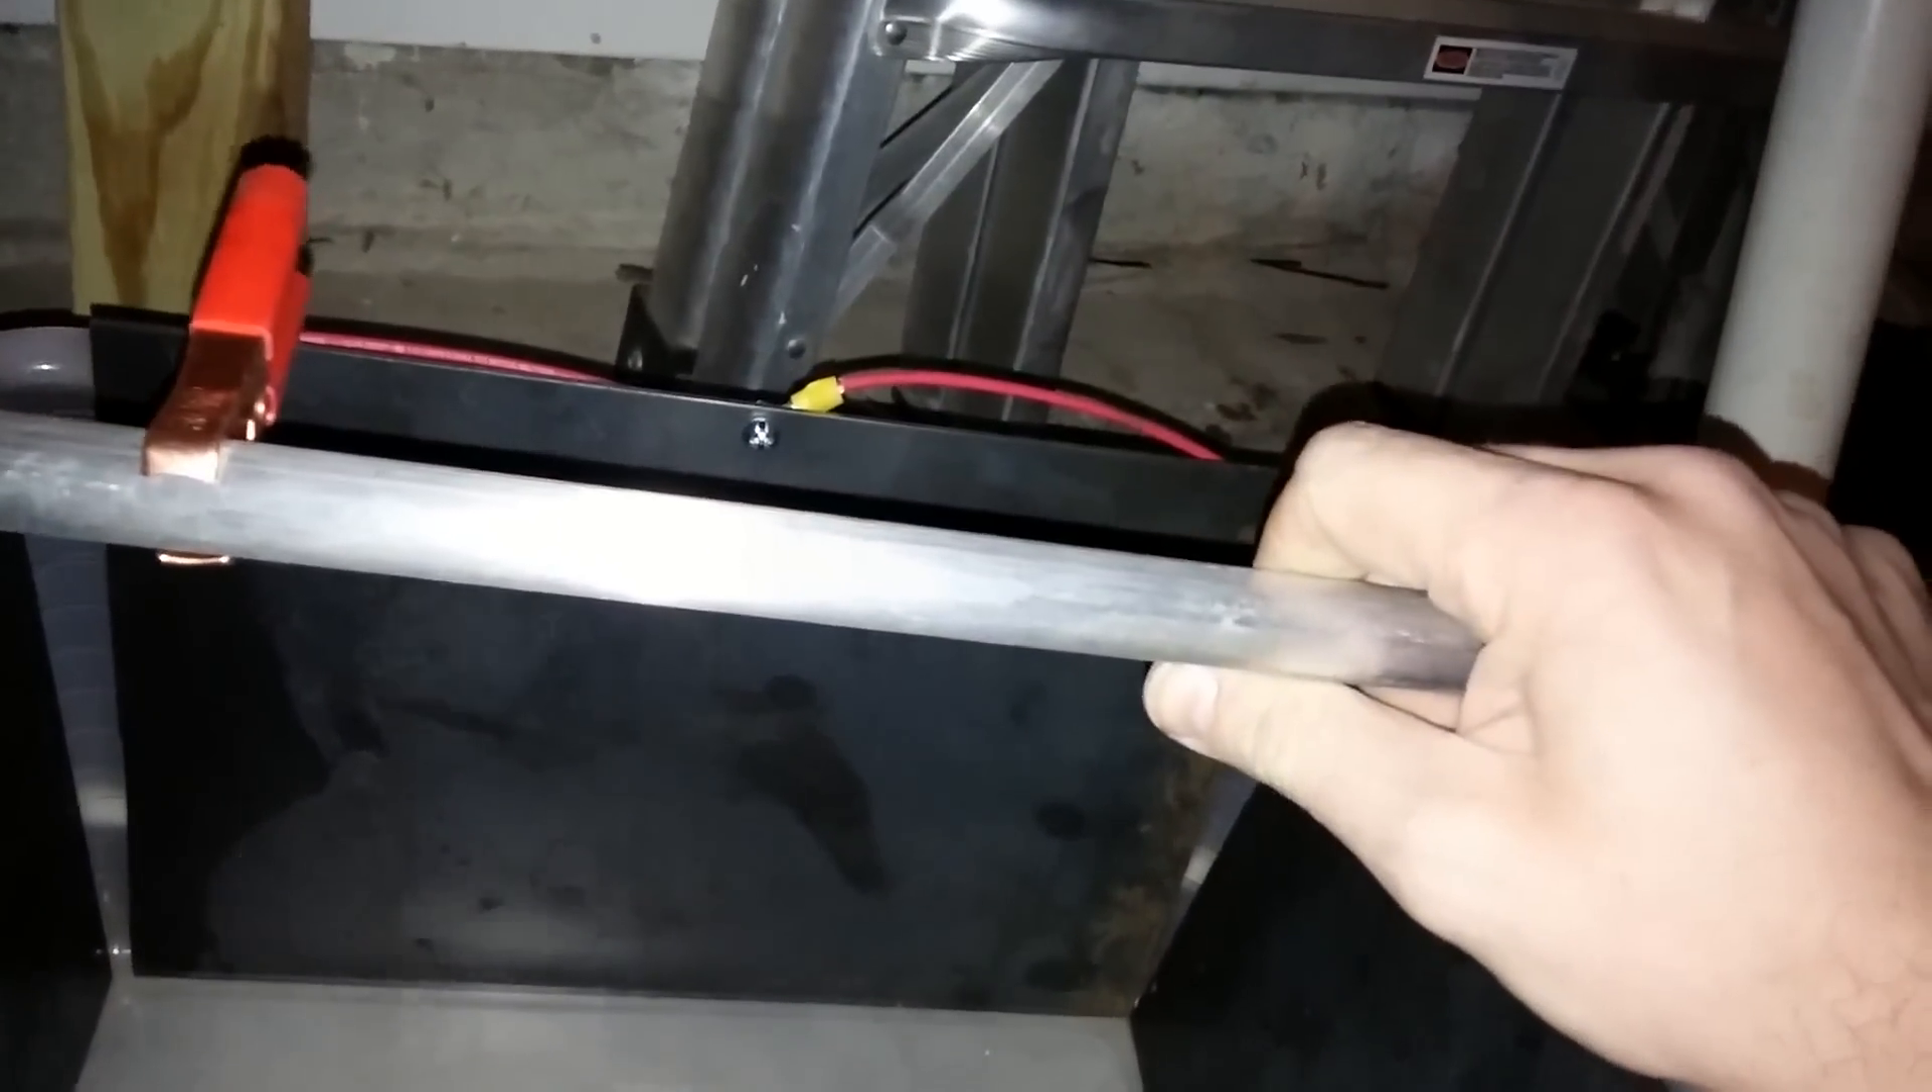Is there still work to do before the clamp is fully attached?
No.